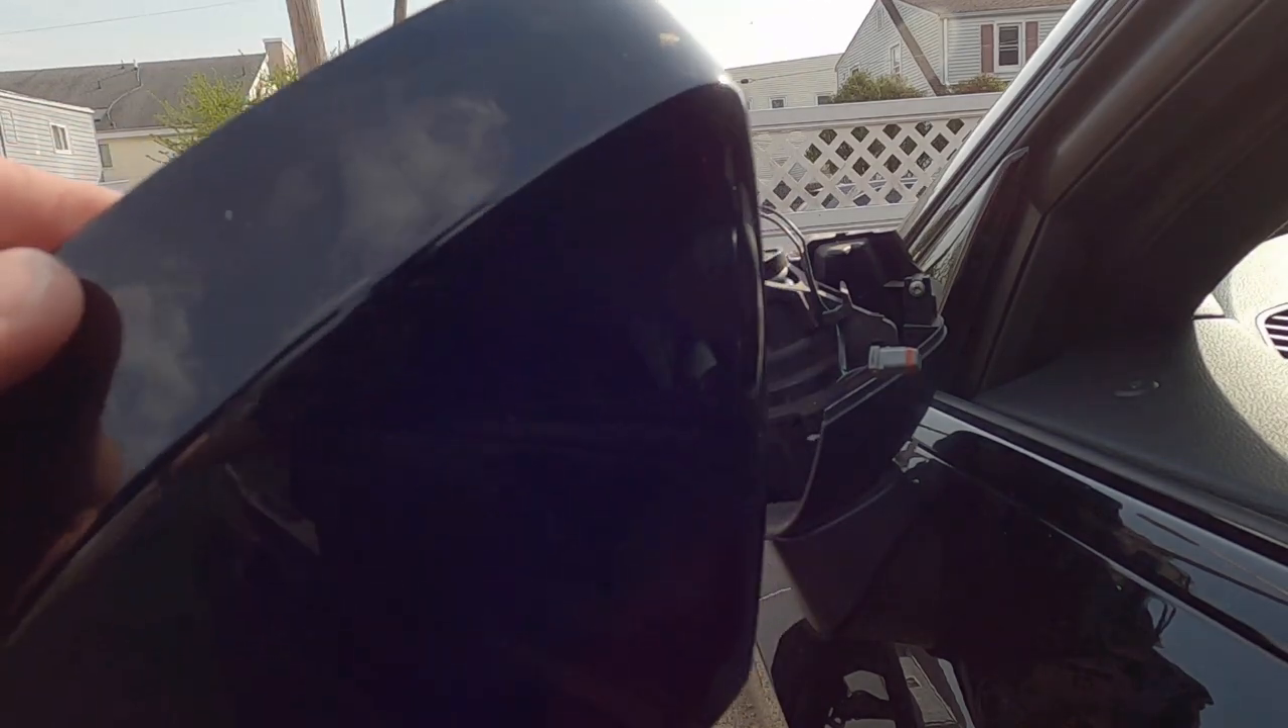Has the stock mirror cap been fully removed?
Yes.